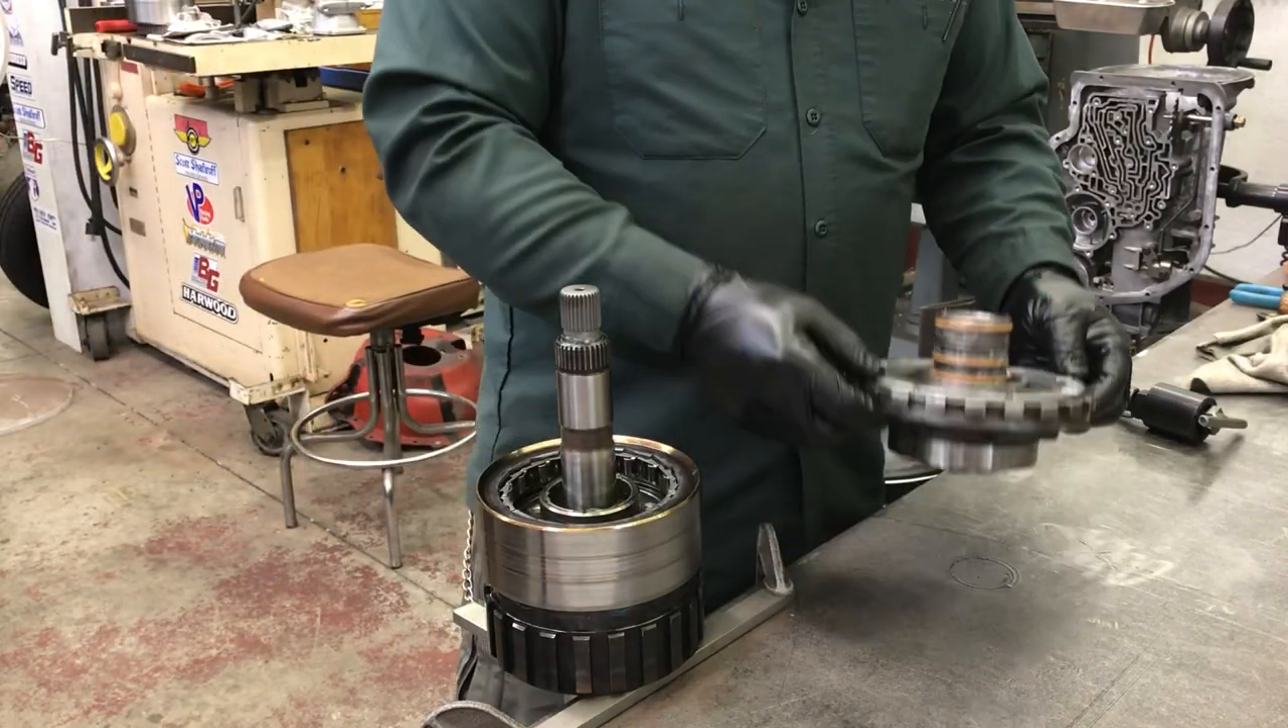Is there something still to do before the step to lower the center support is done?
Yes.